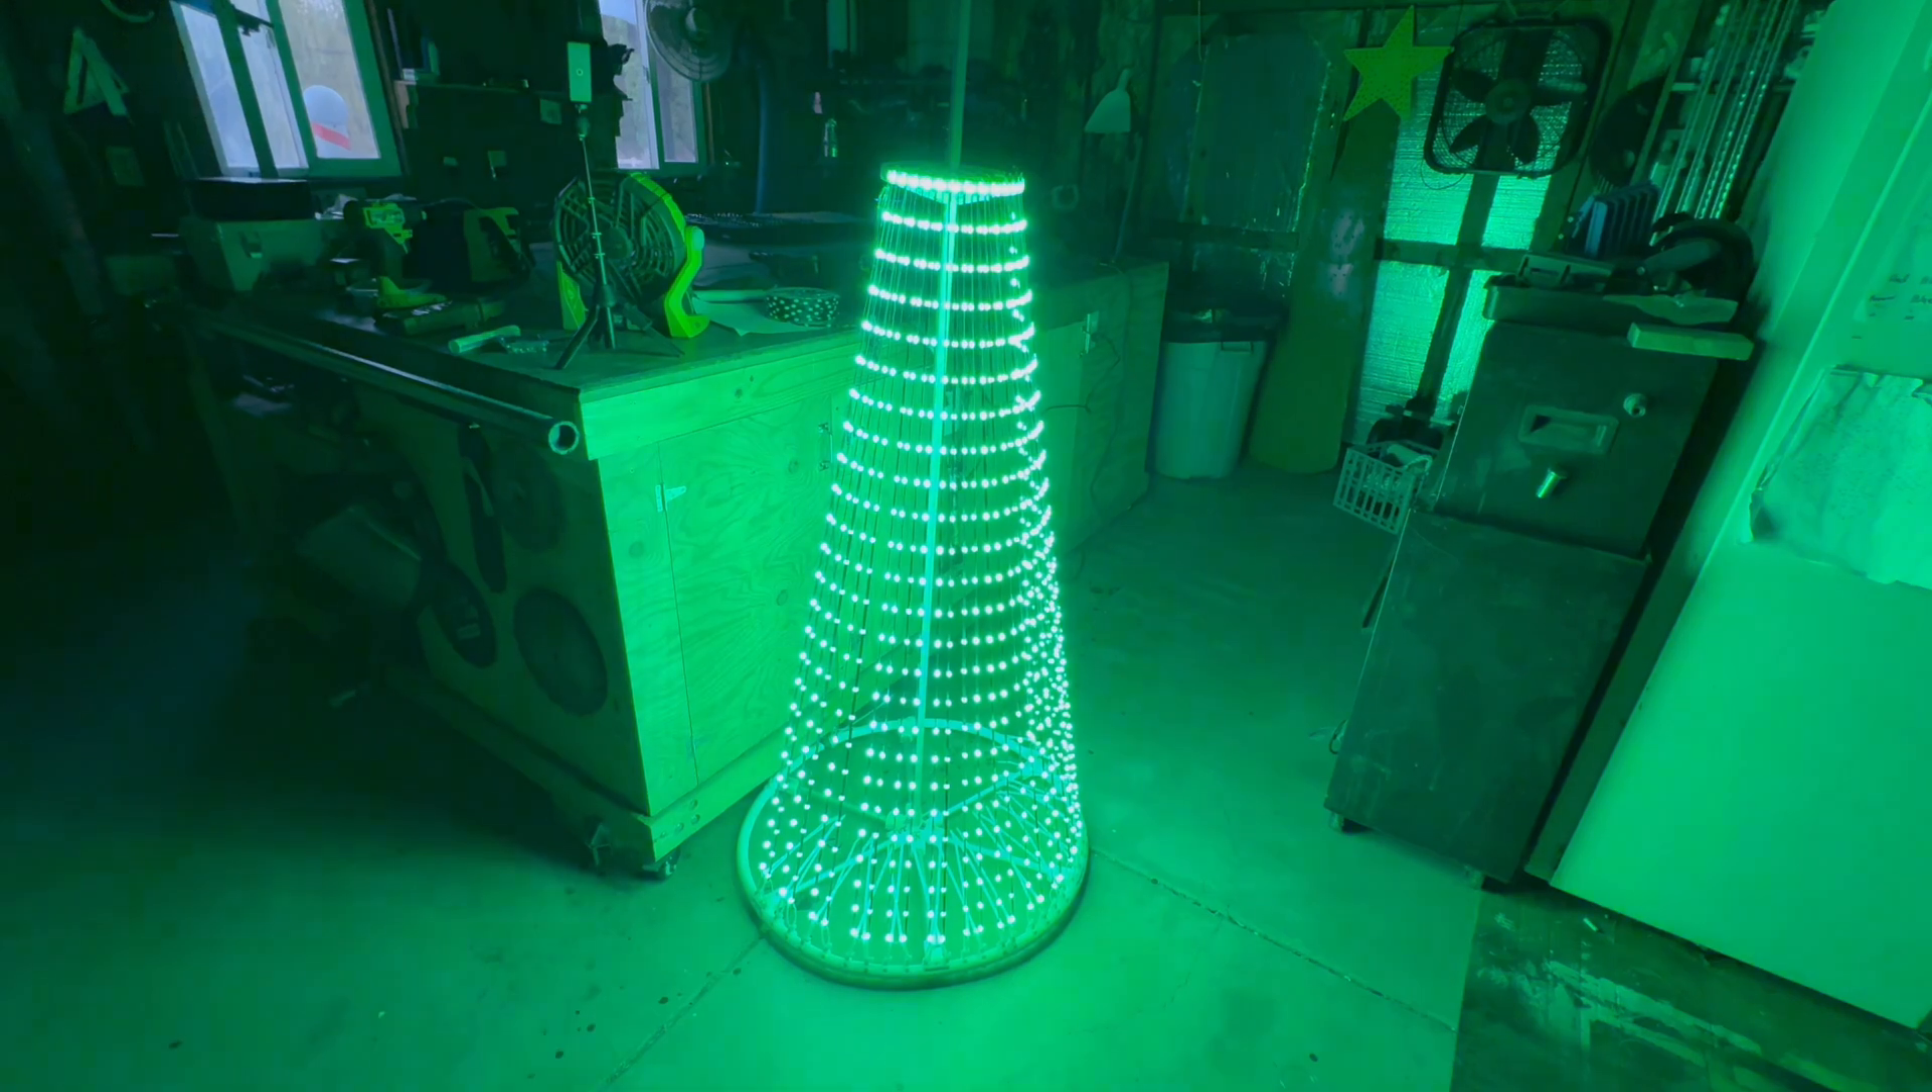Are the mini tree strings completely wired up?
Yes.